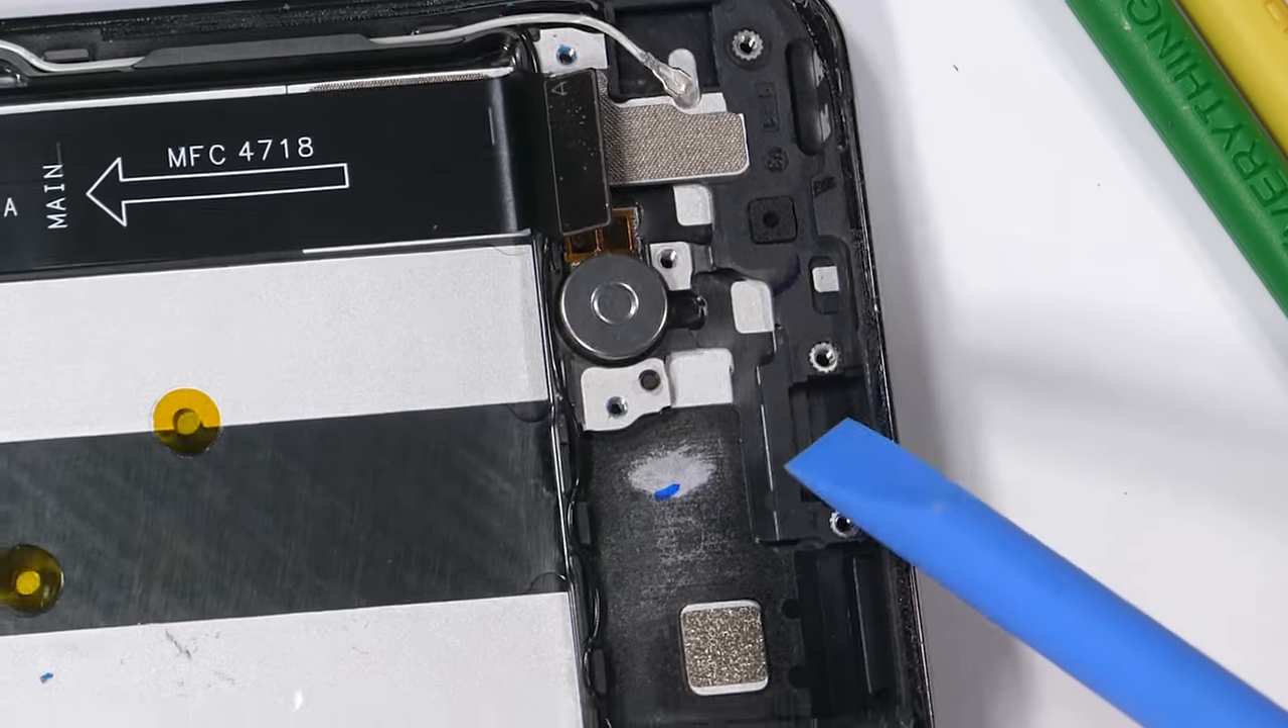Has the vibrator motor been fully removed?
No.